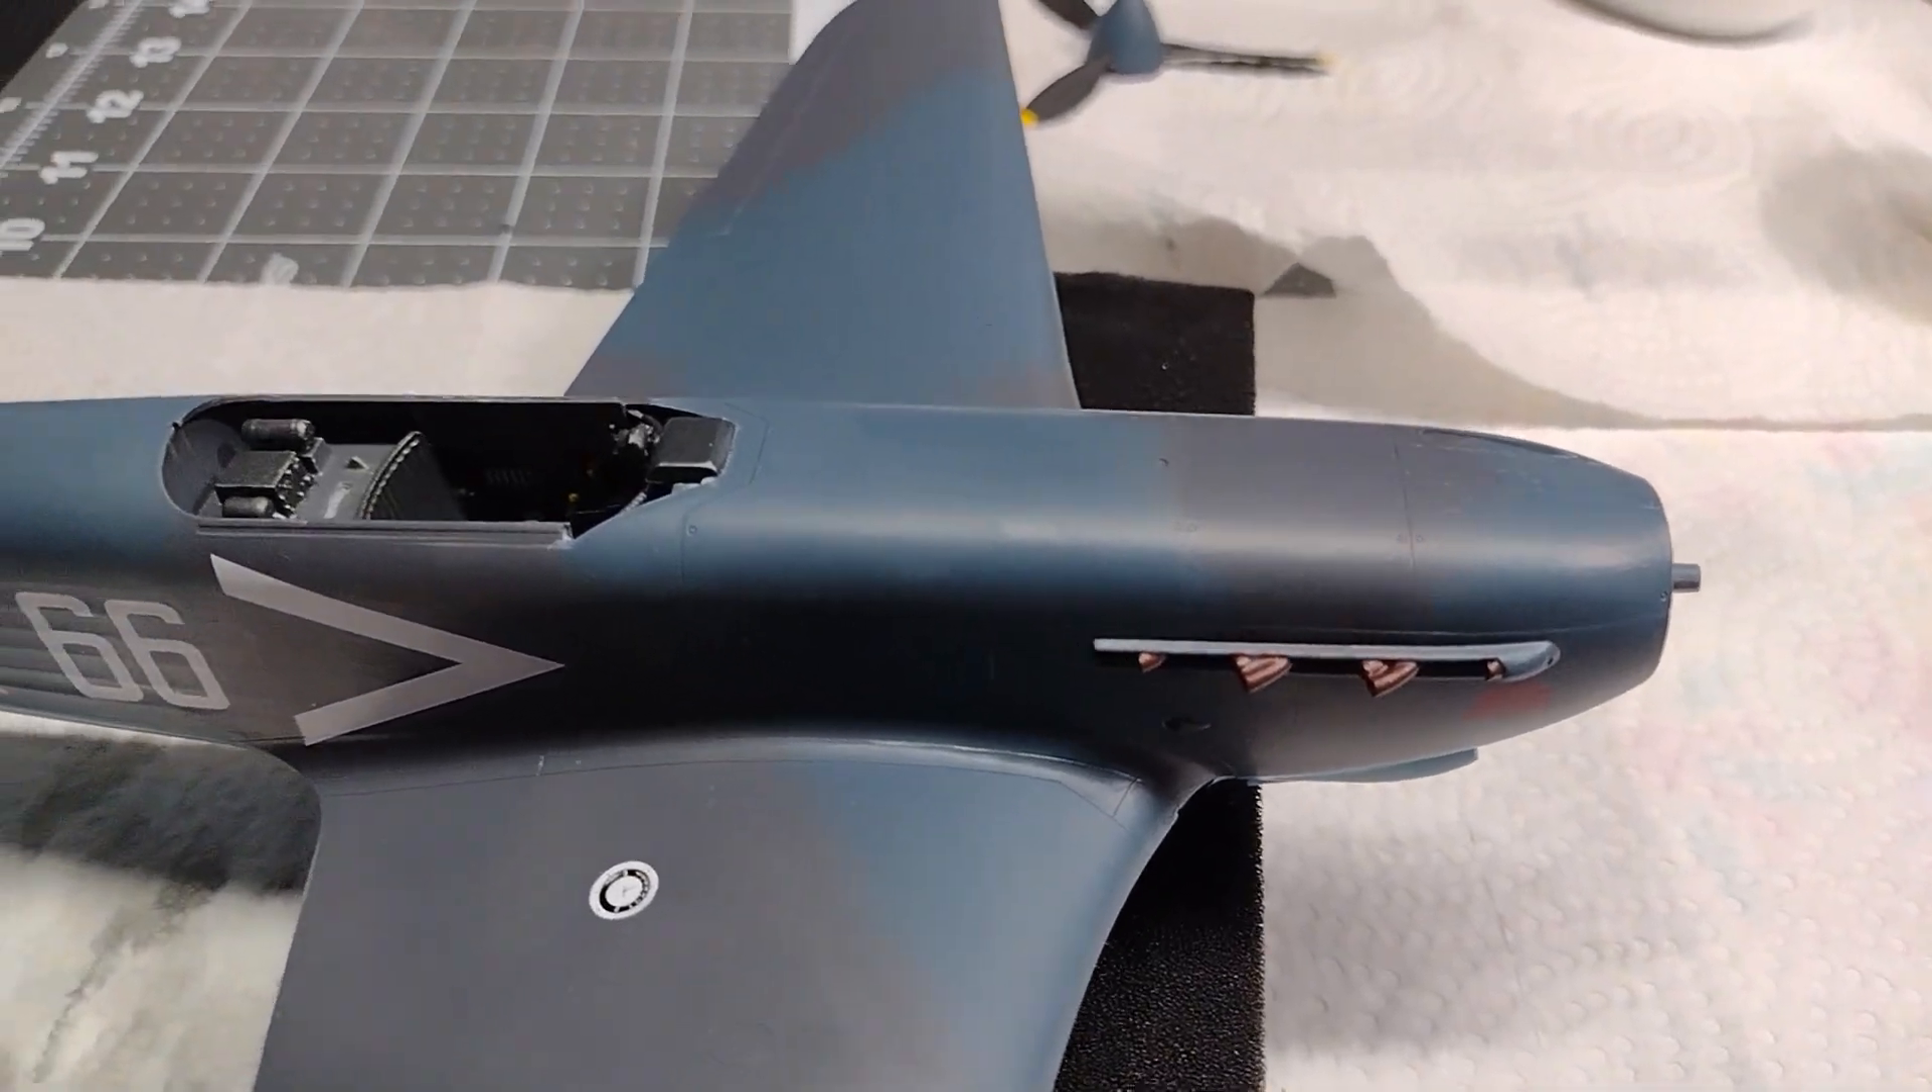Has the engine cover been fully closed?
Yes.